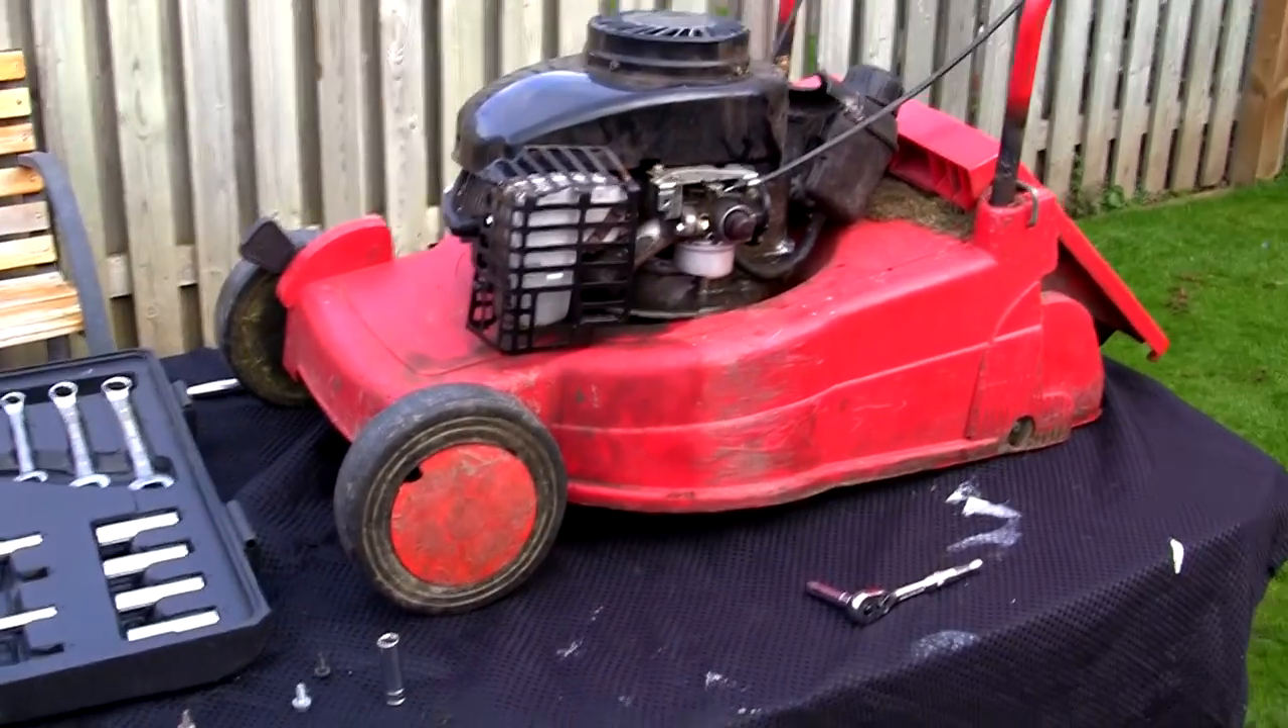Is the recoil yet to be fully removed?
Yes.